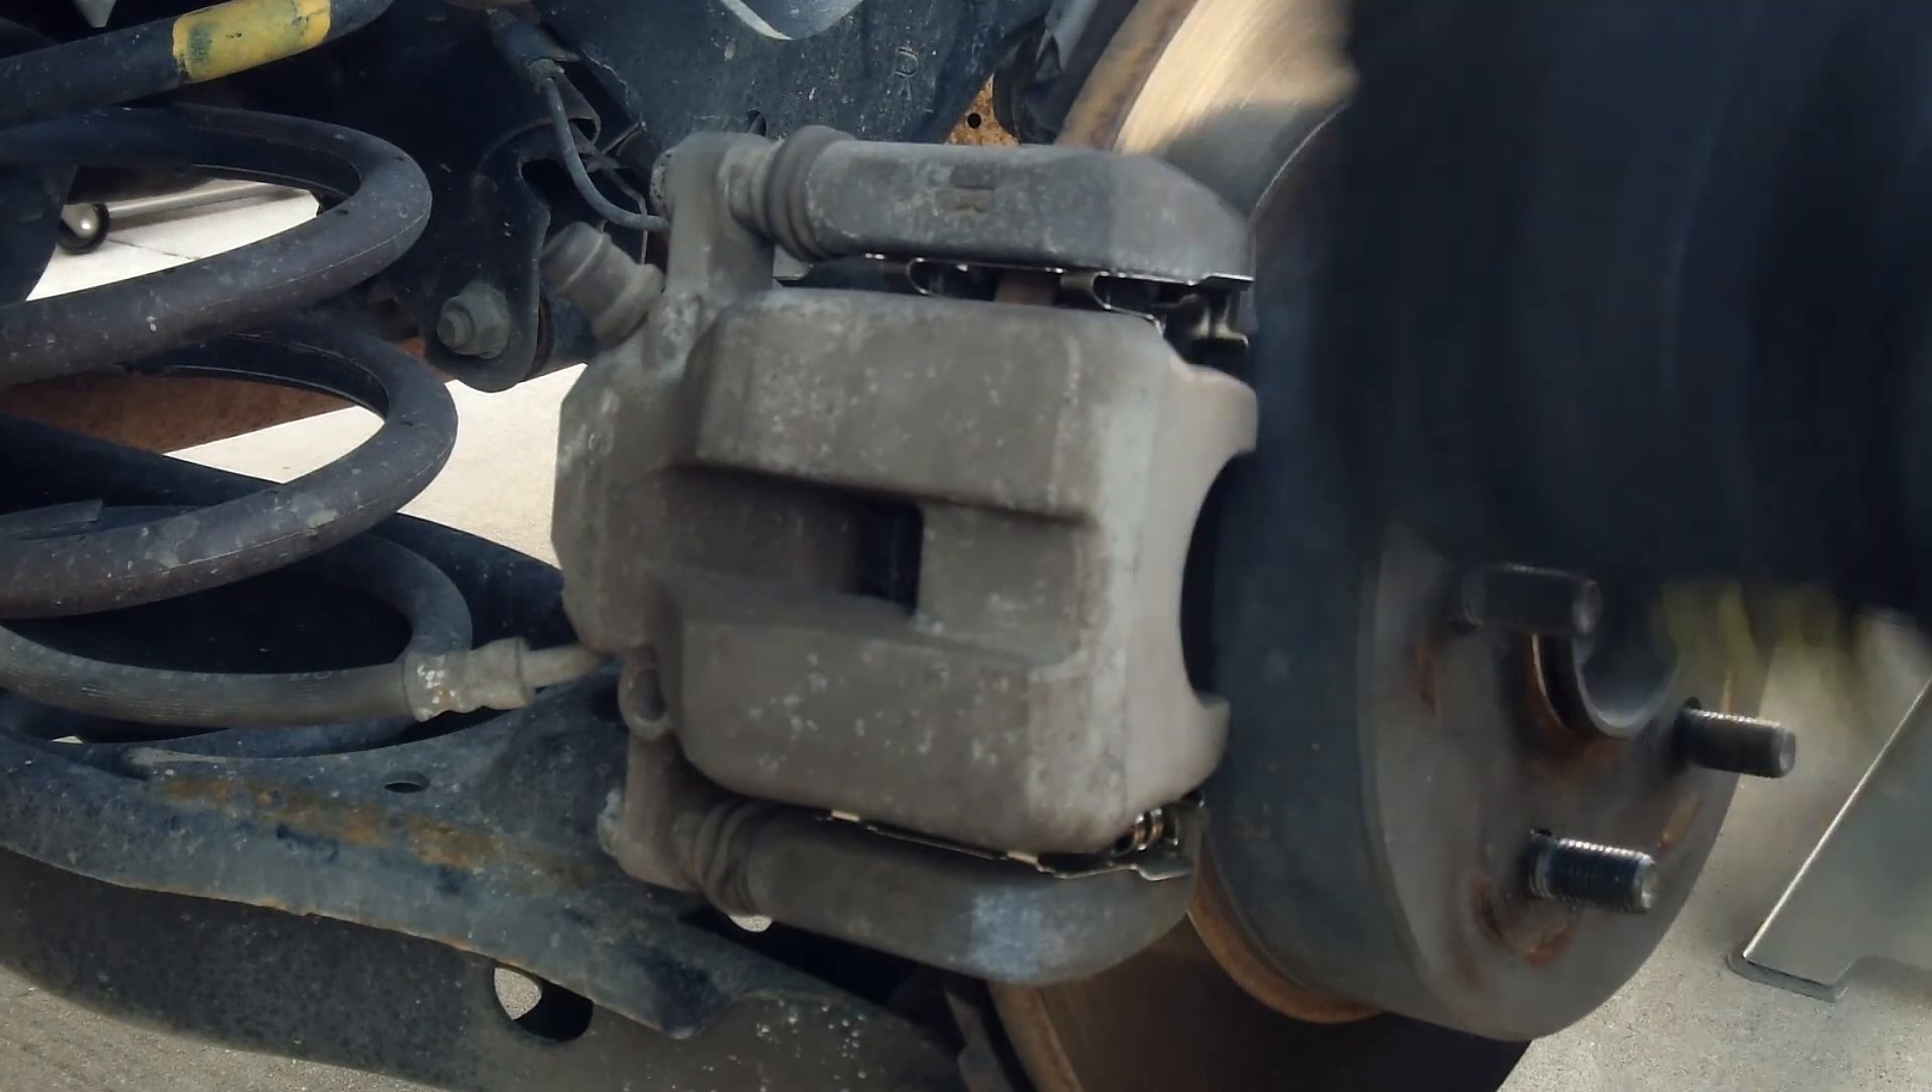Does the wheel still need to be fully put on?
Yes.